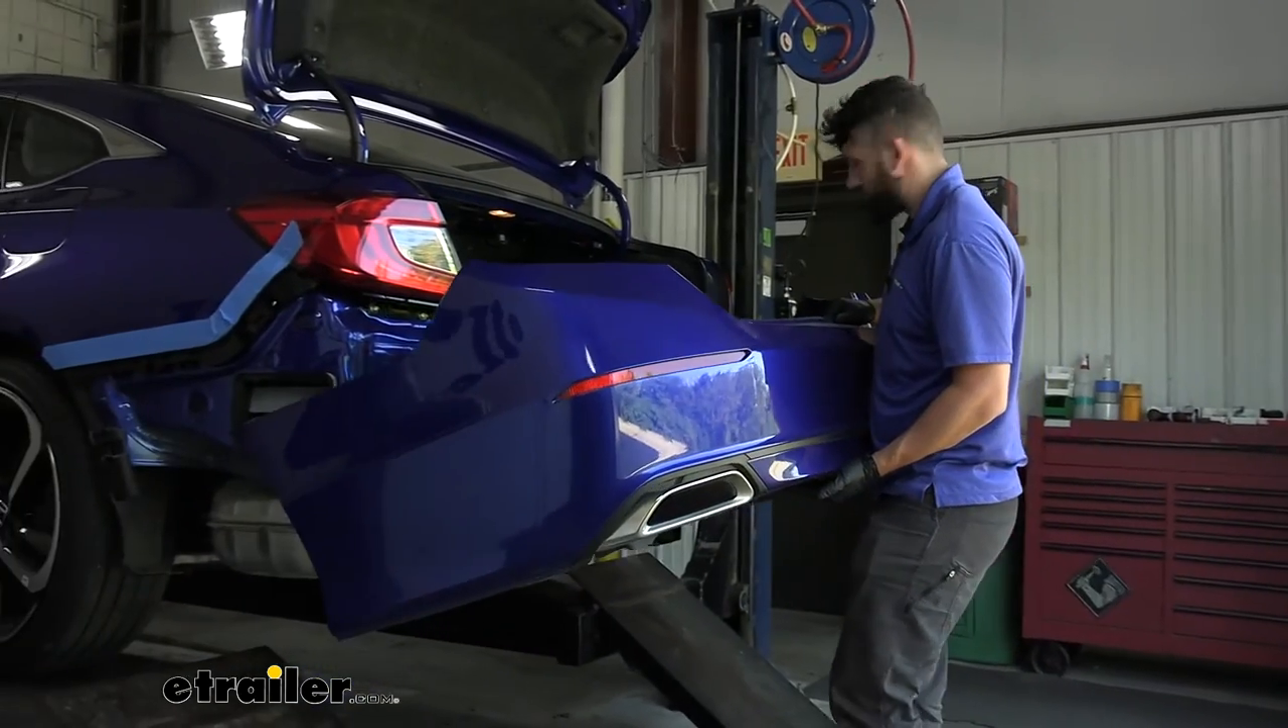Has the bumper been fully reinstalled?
No.